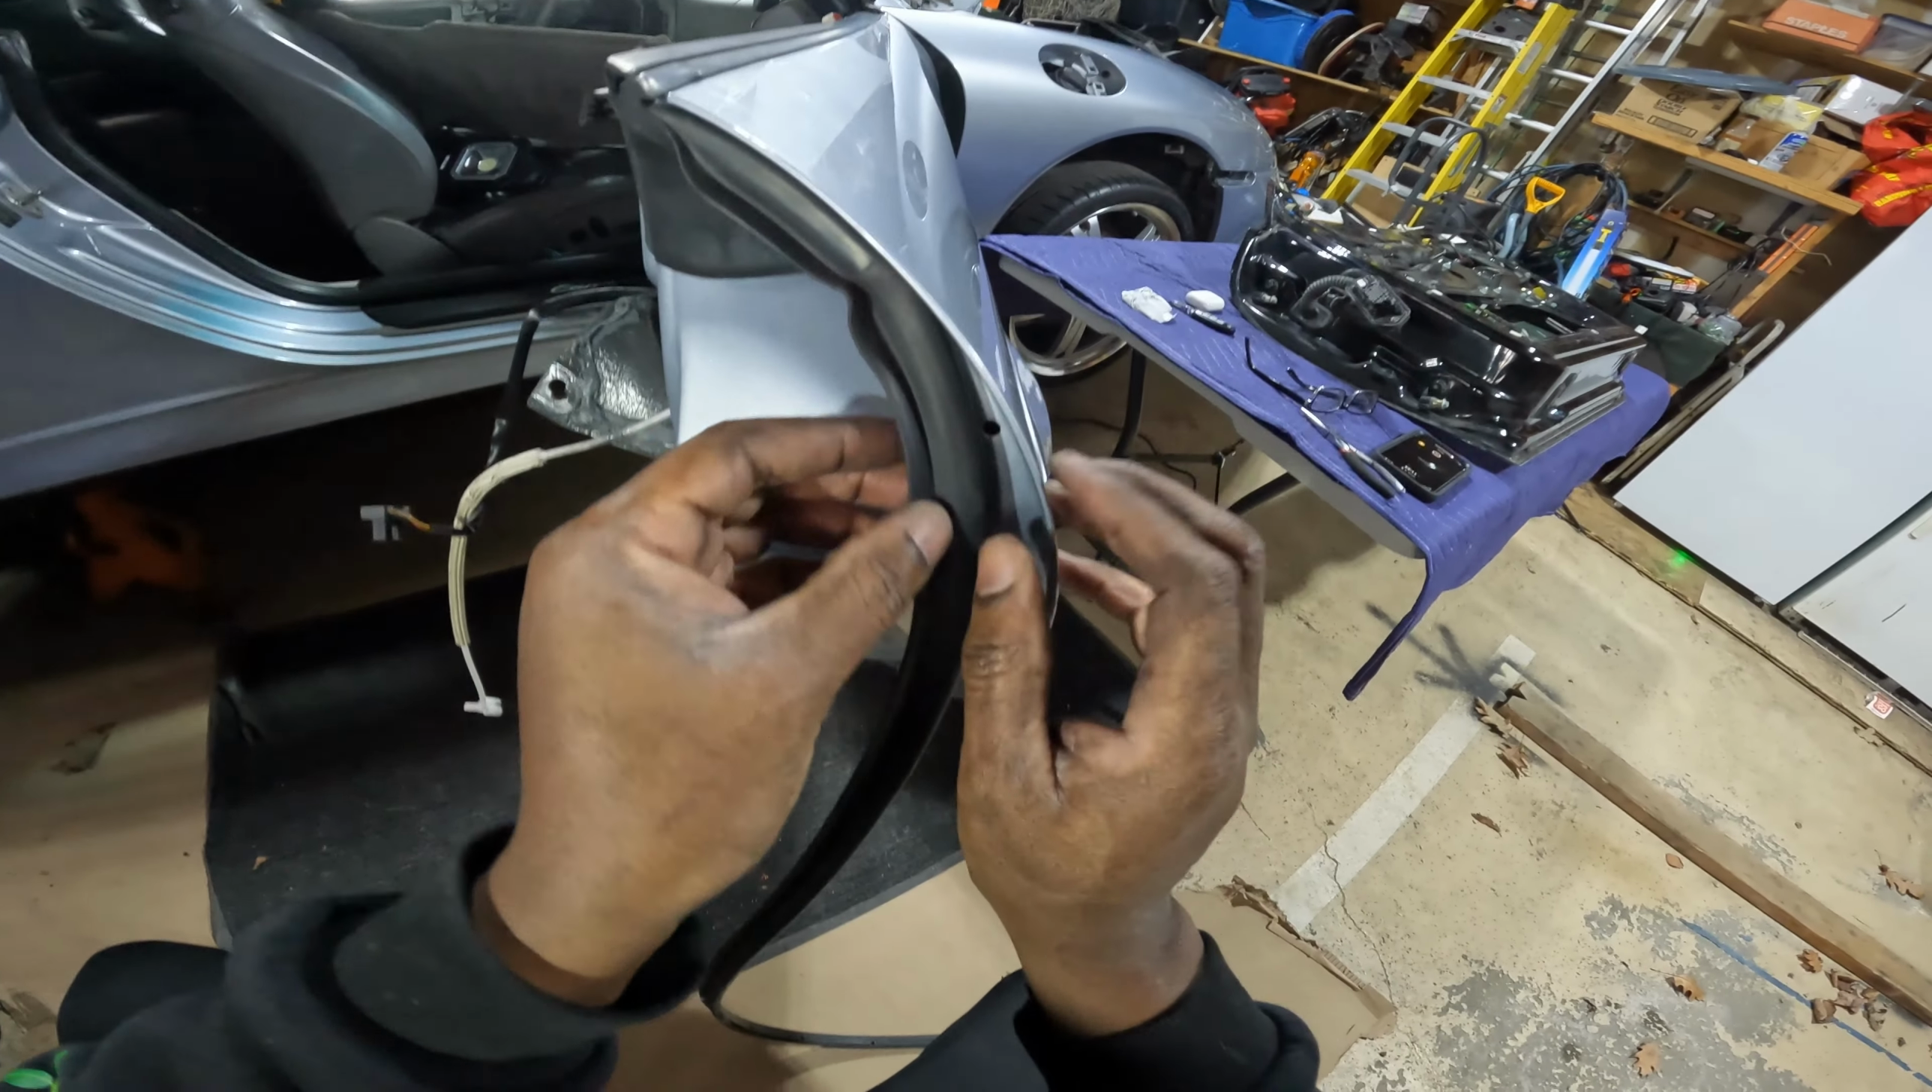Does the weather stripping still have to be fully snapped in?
Yes.